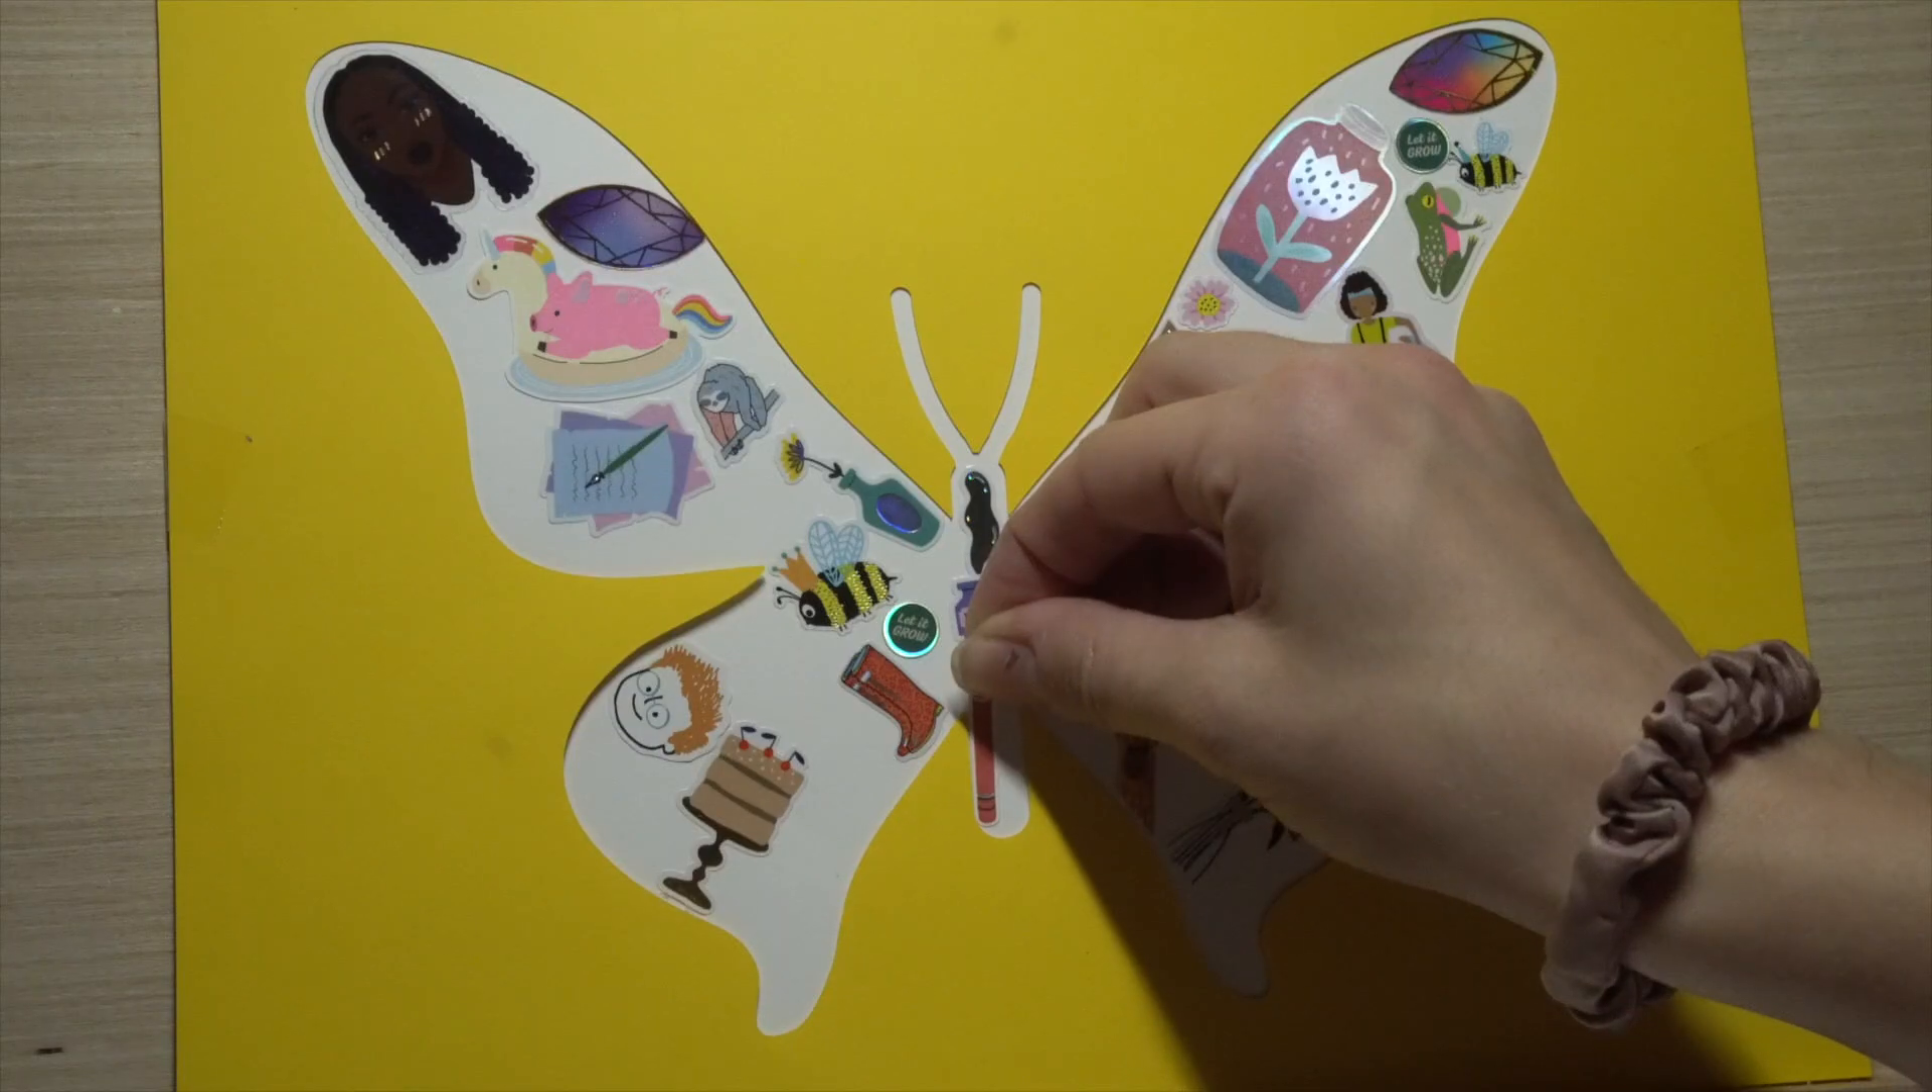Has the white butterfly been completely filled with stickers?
No.